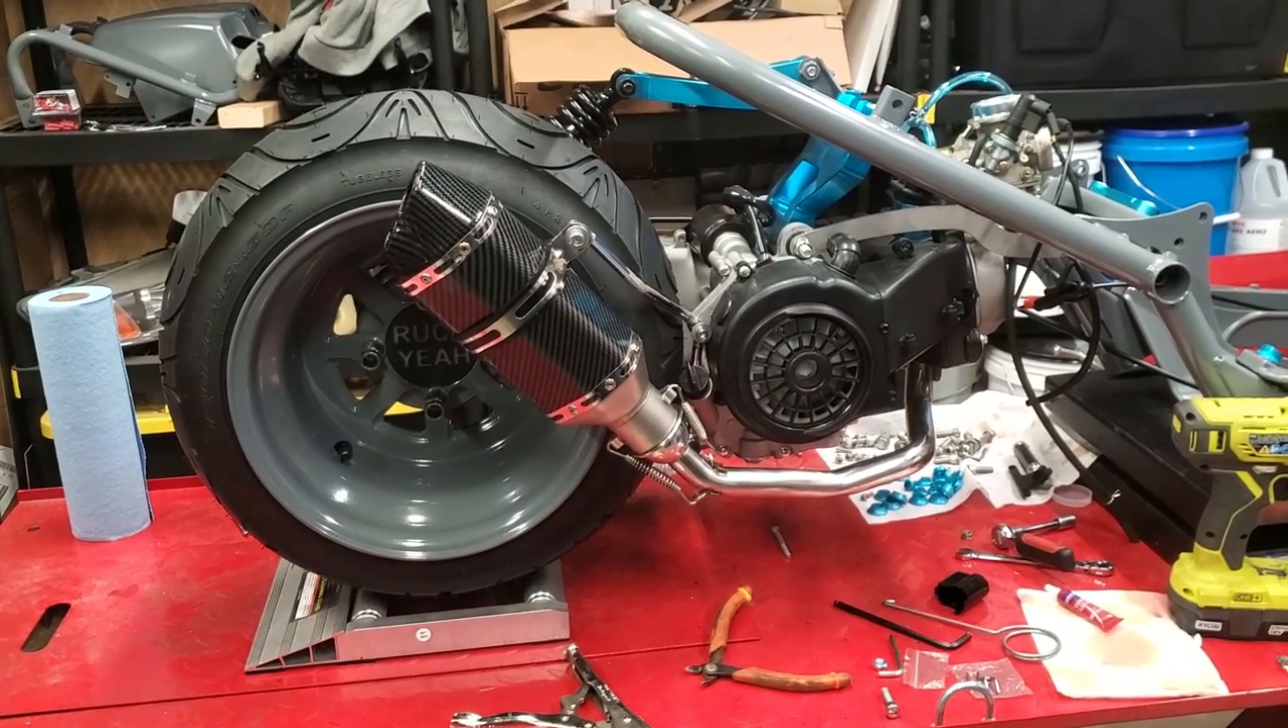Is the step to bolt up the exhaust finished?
Yes.